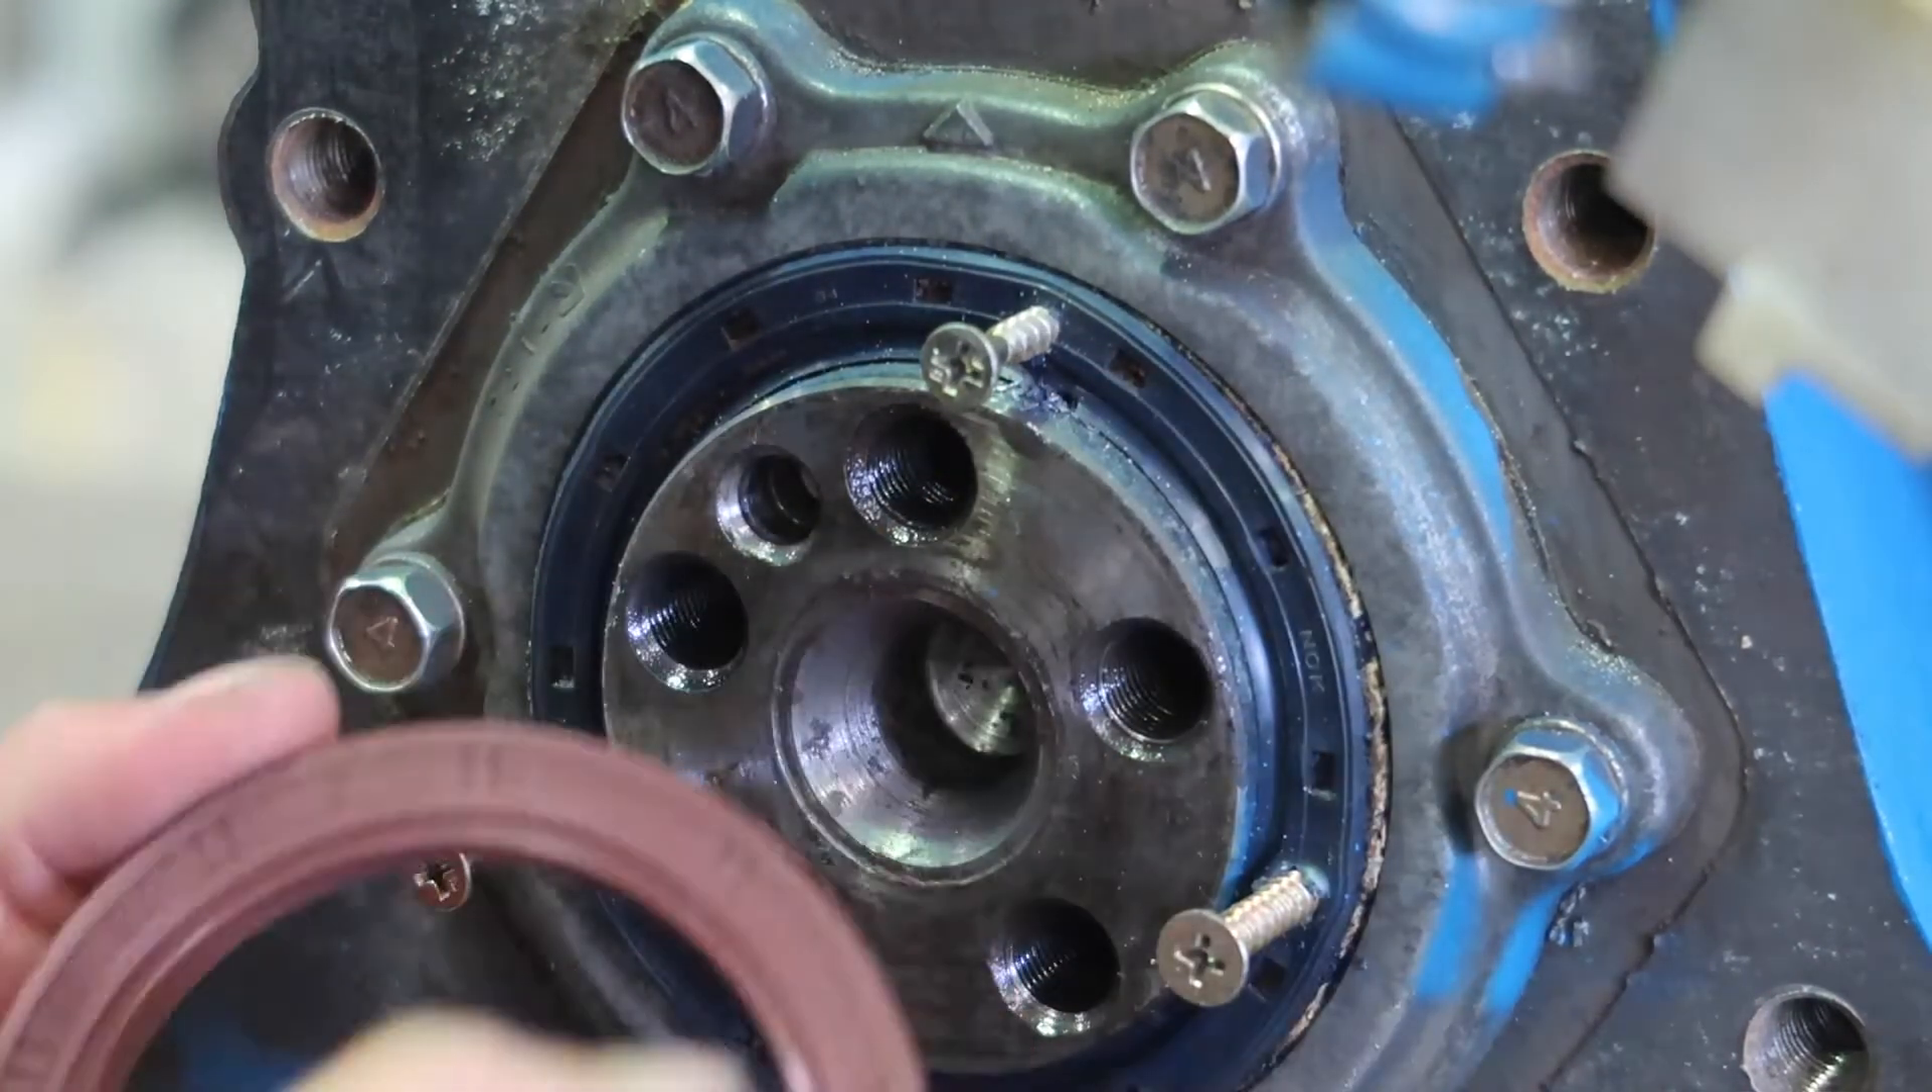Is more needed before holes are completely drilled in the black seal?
No.